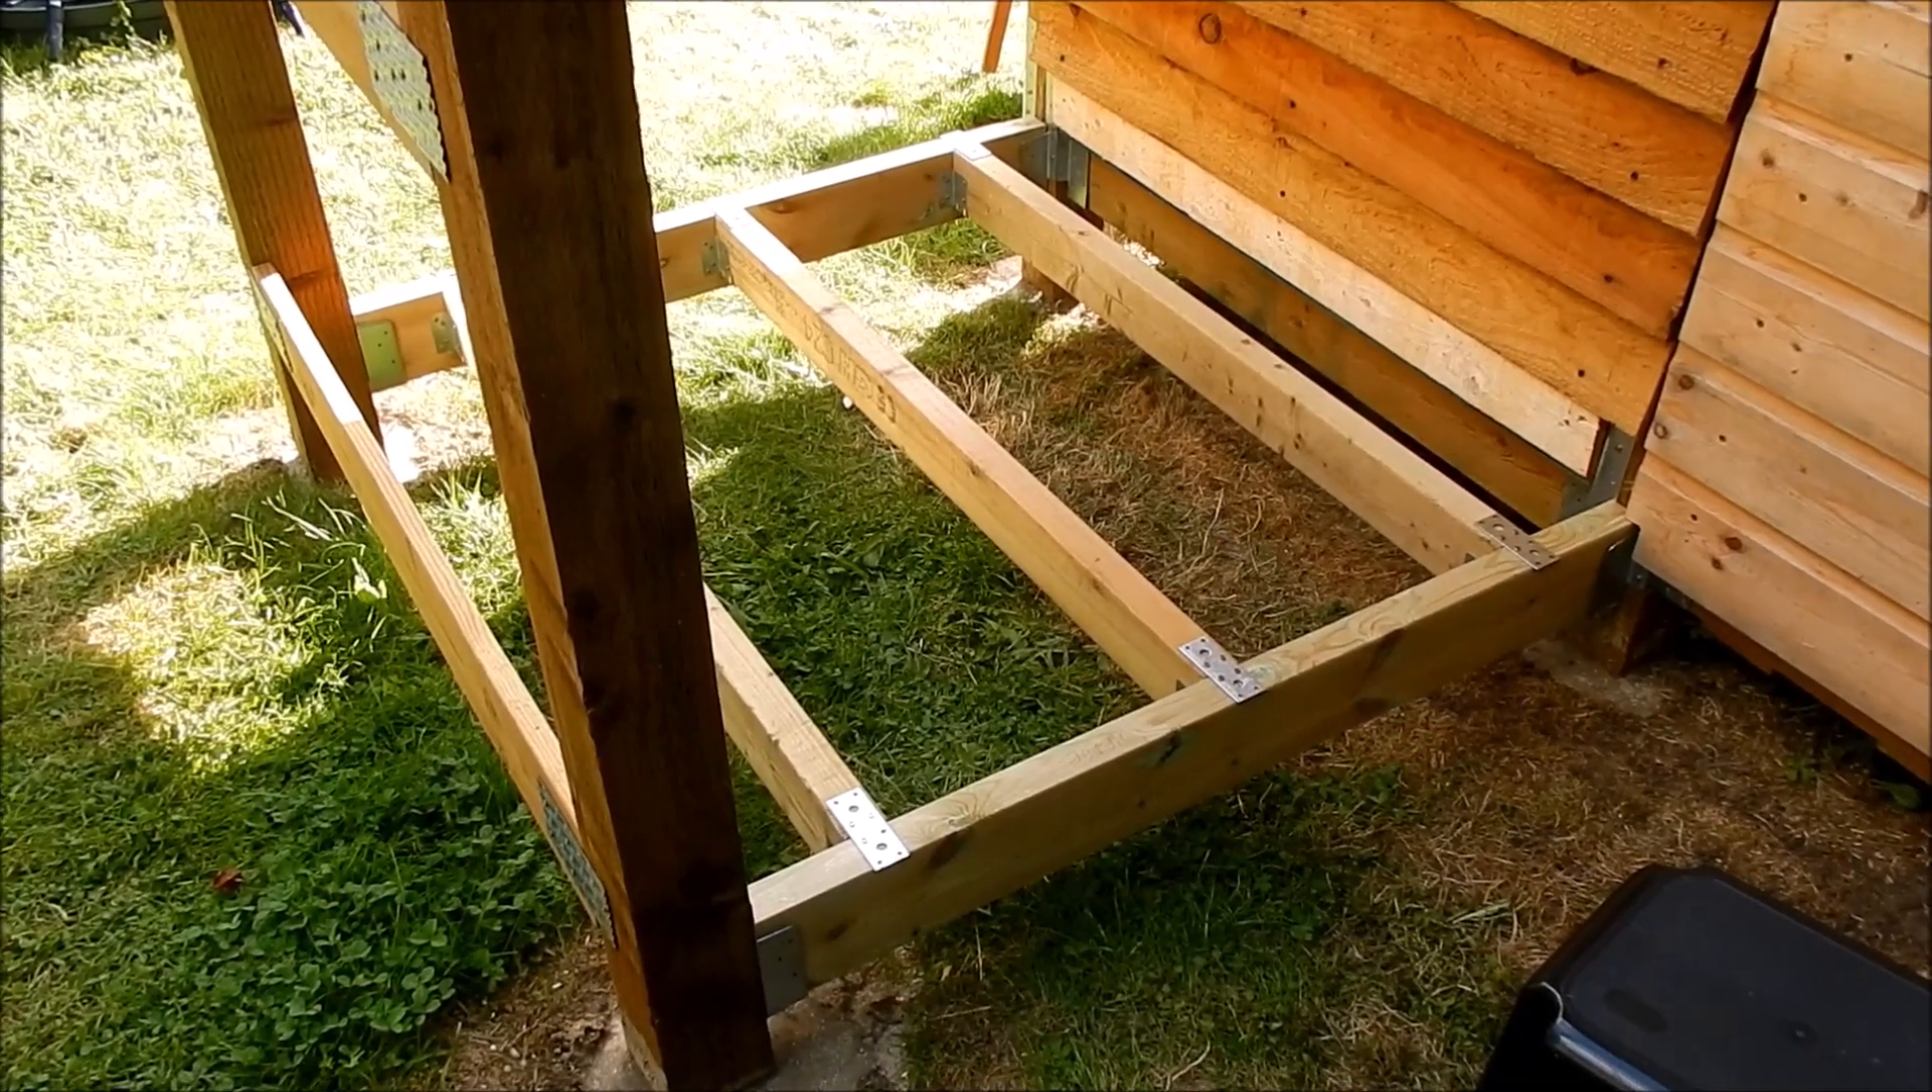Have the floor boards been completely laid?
No.